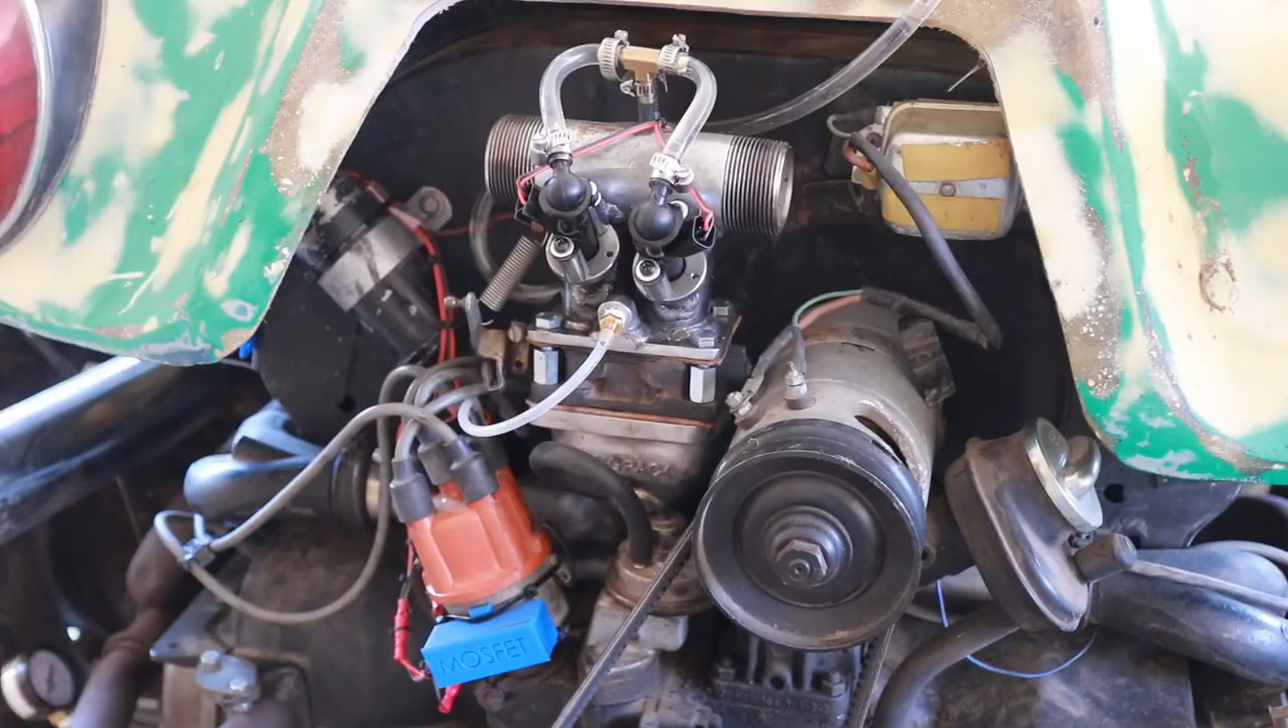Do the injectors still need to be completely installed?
No.